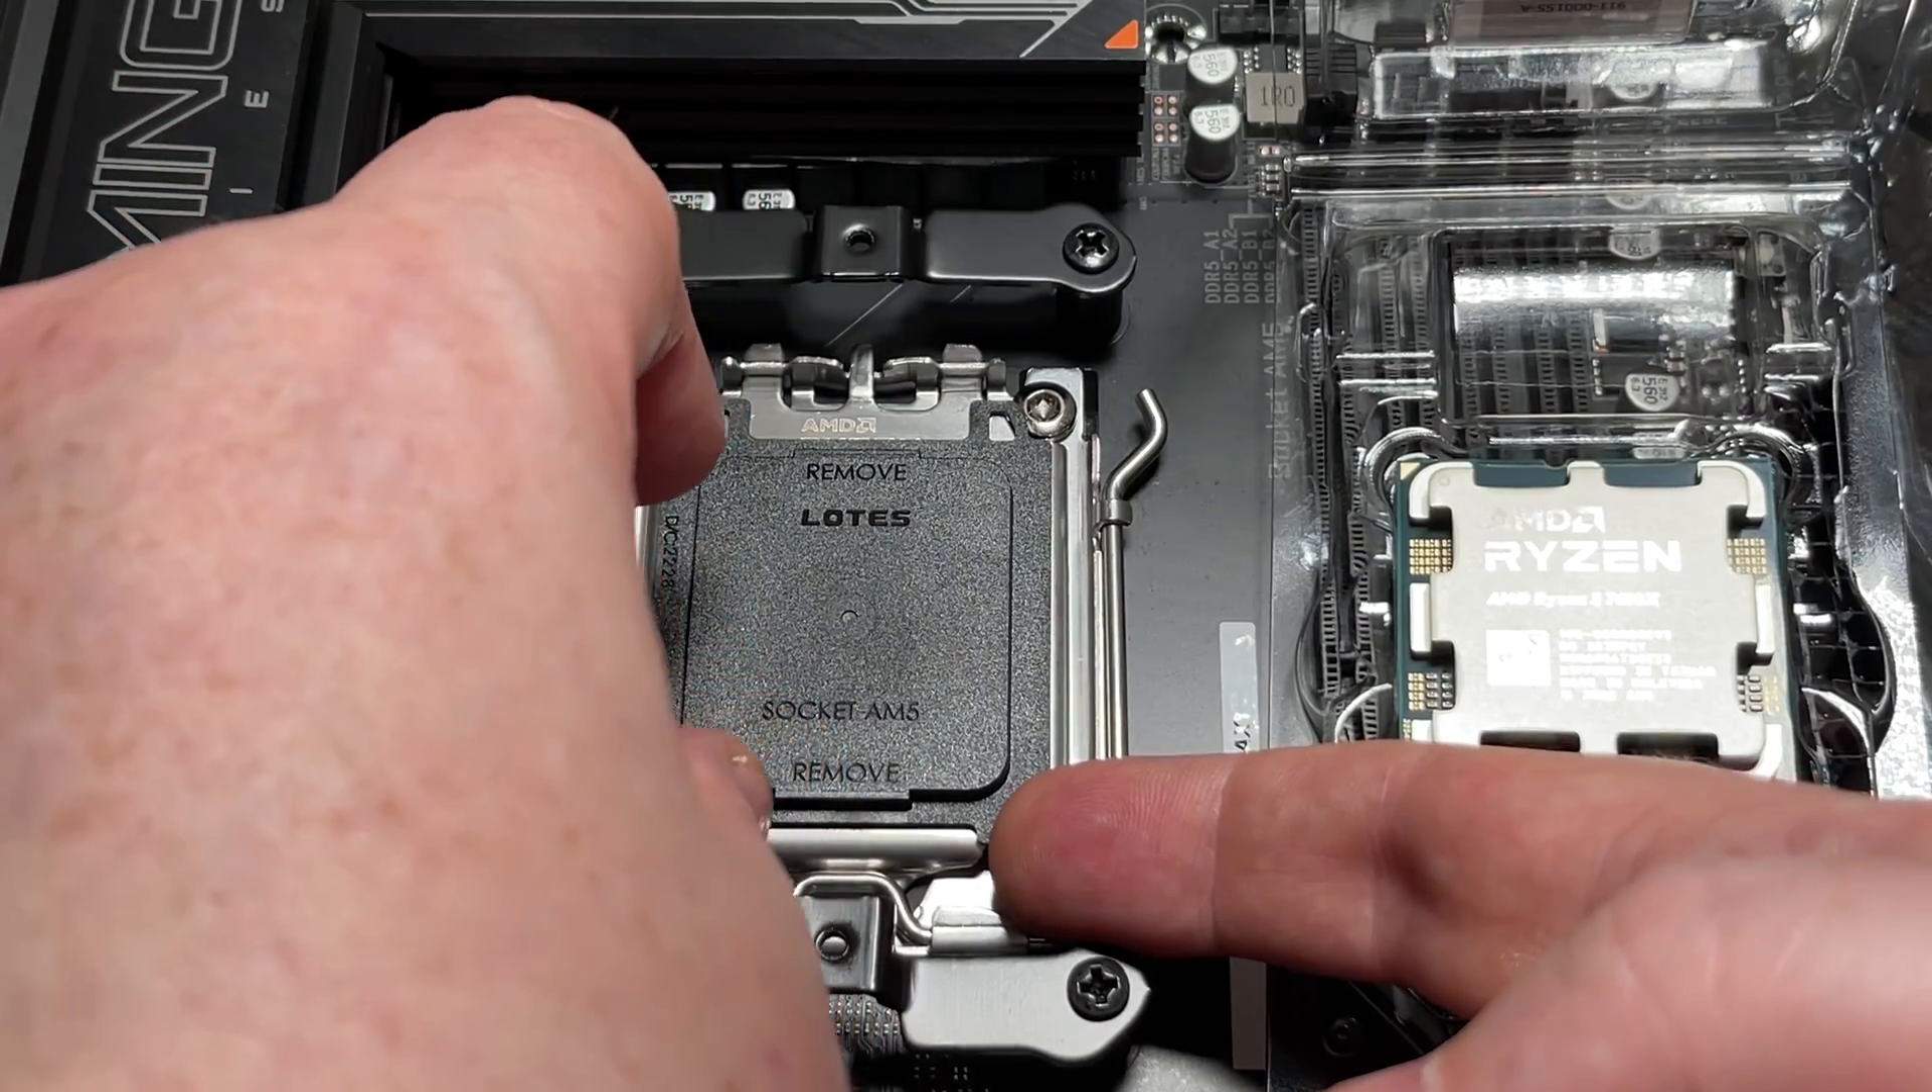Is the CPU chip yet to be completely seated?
Yes.